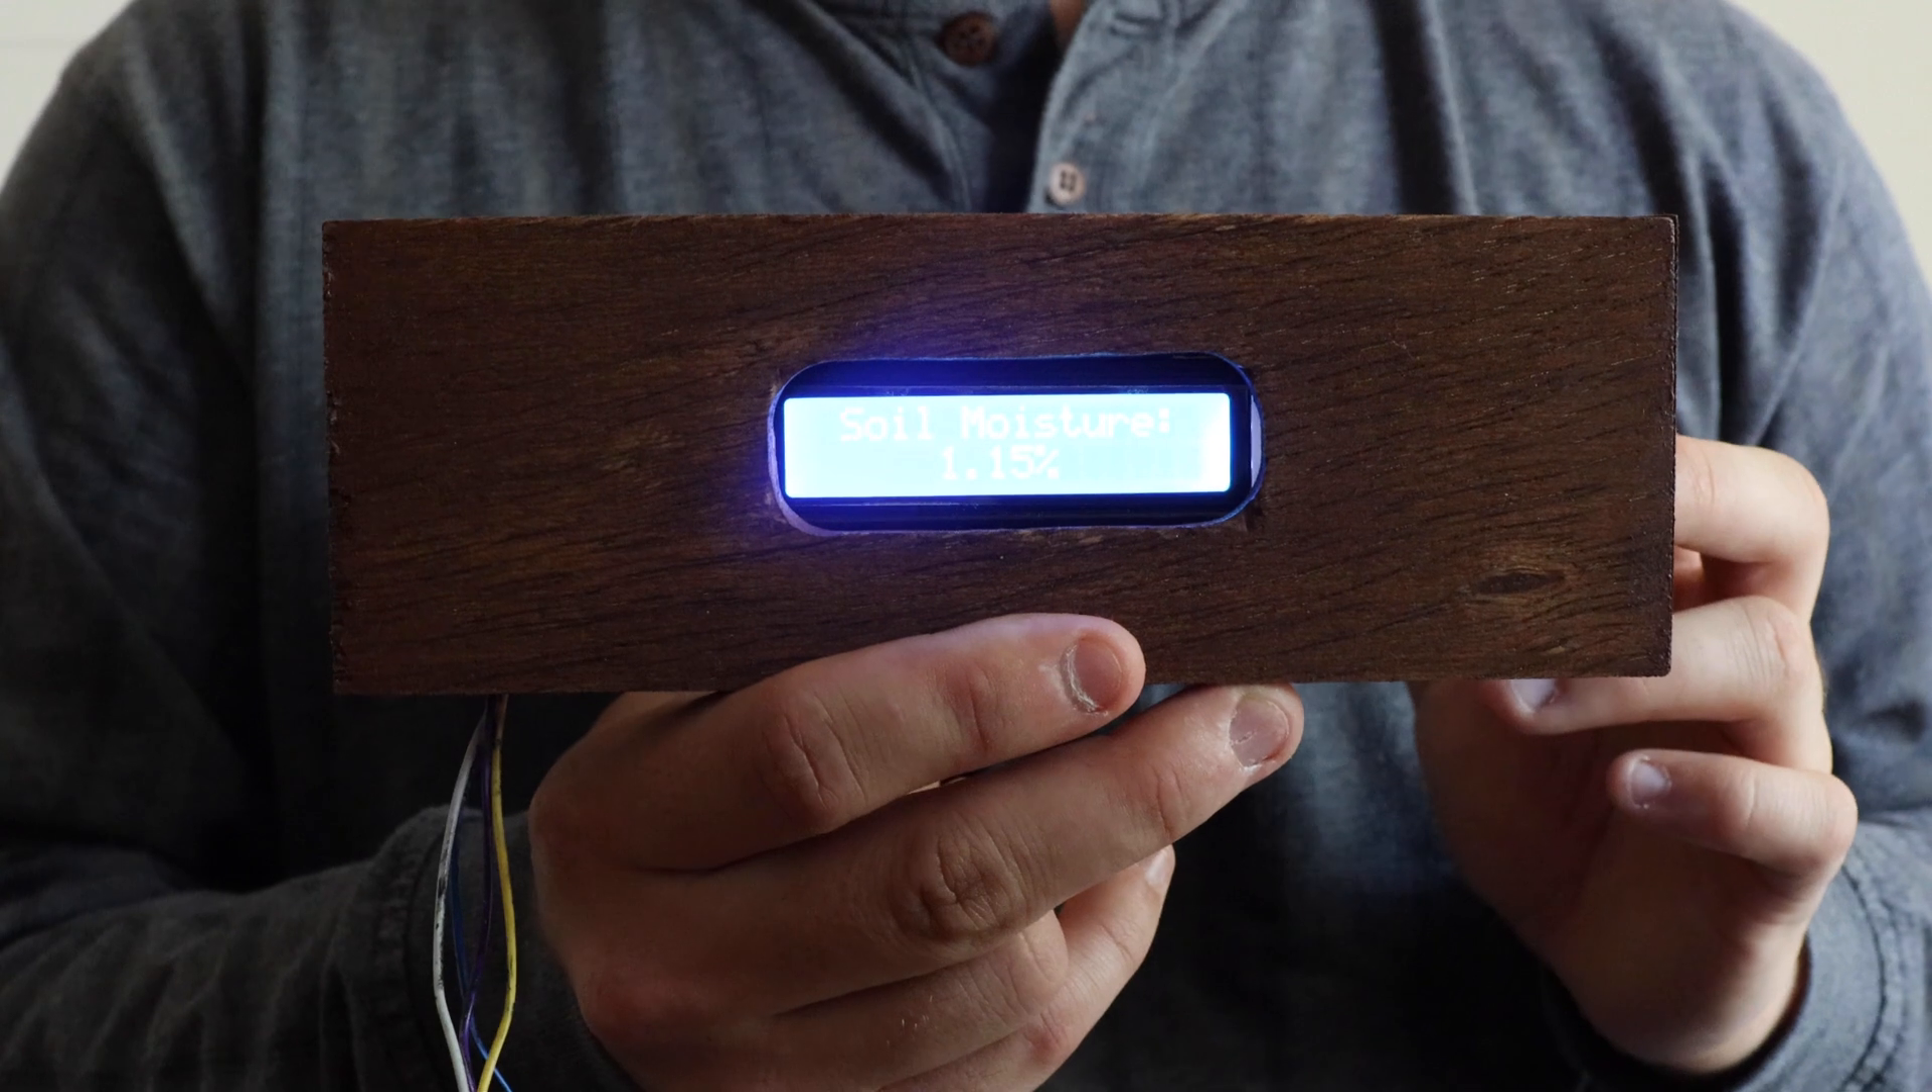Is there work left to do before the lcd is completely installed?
No.